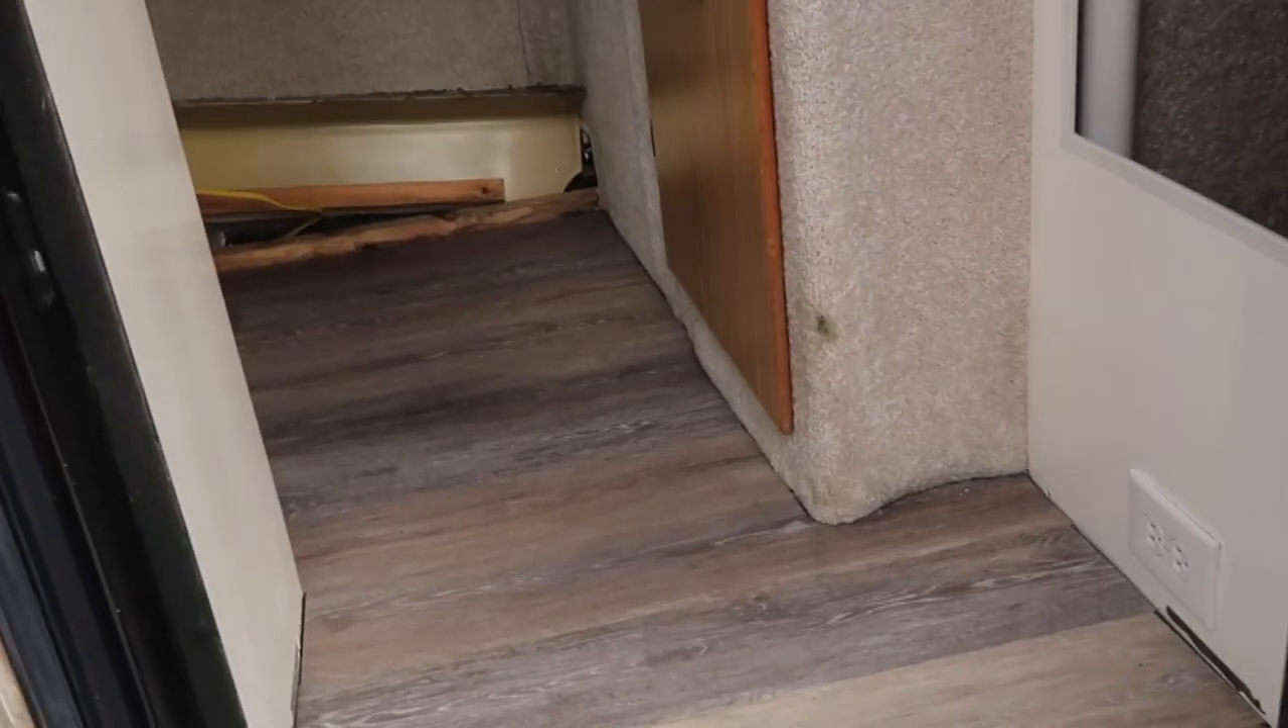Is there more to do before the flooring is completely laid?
No.